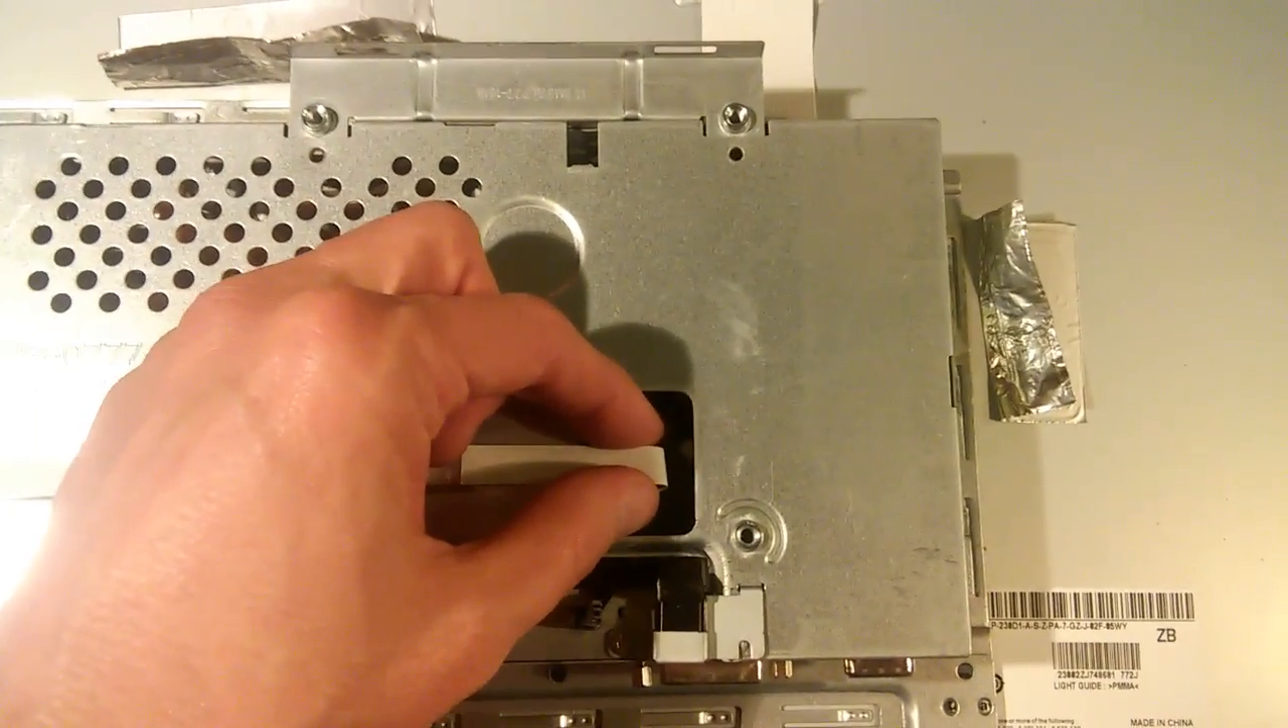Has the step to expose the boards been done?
No.